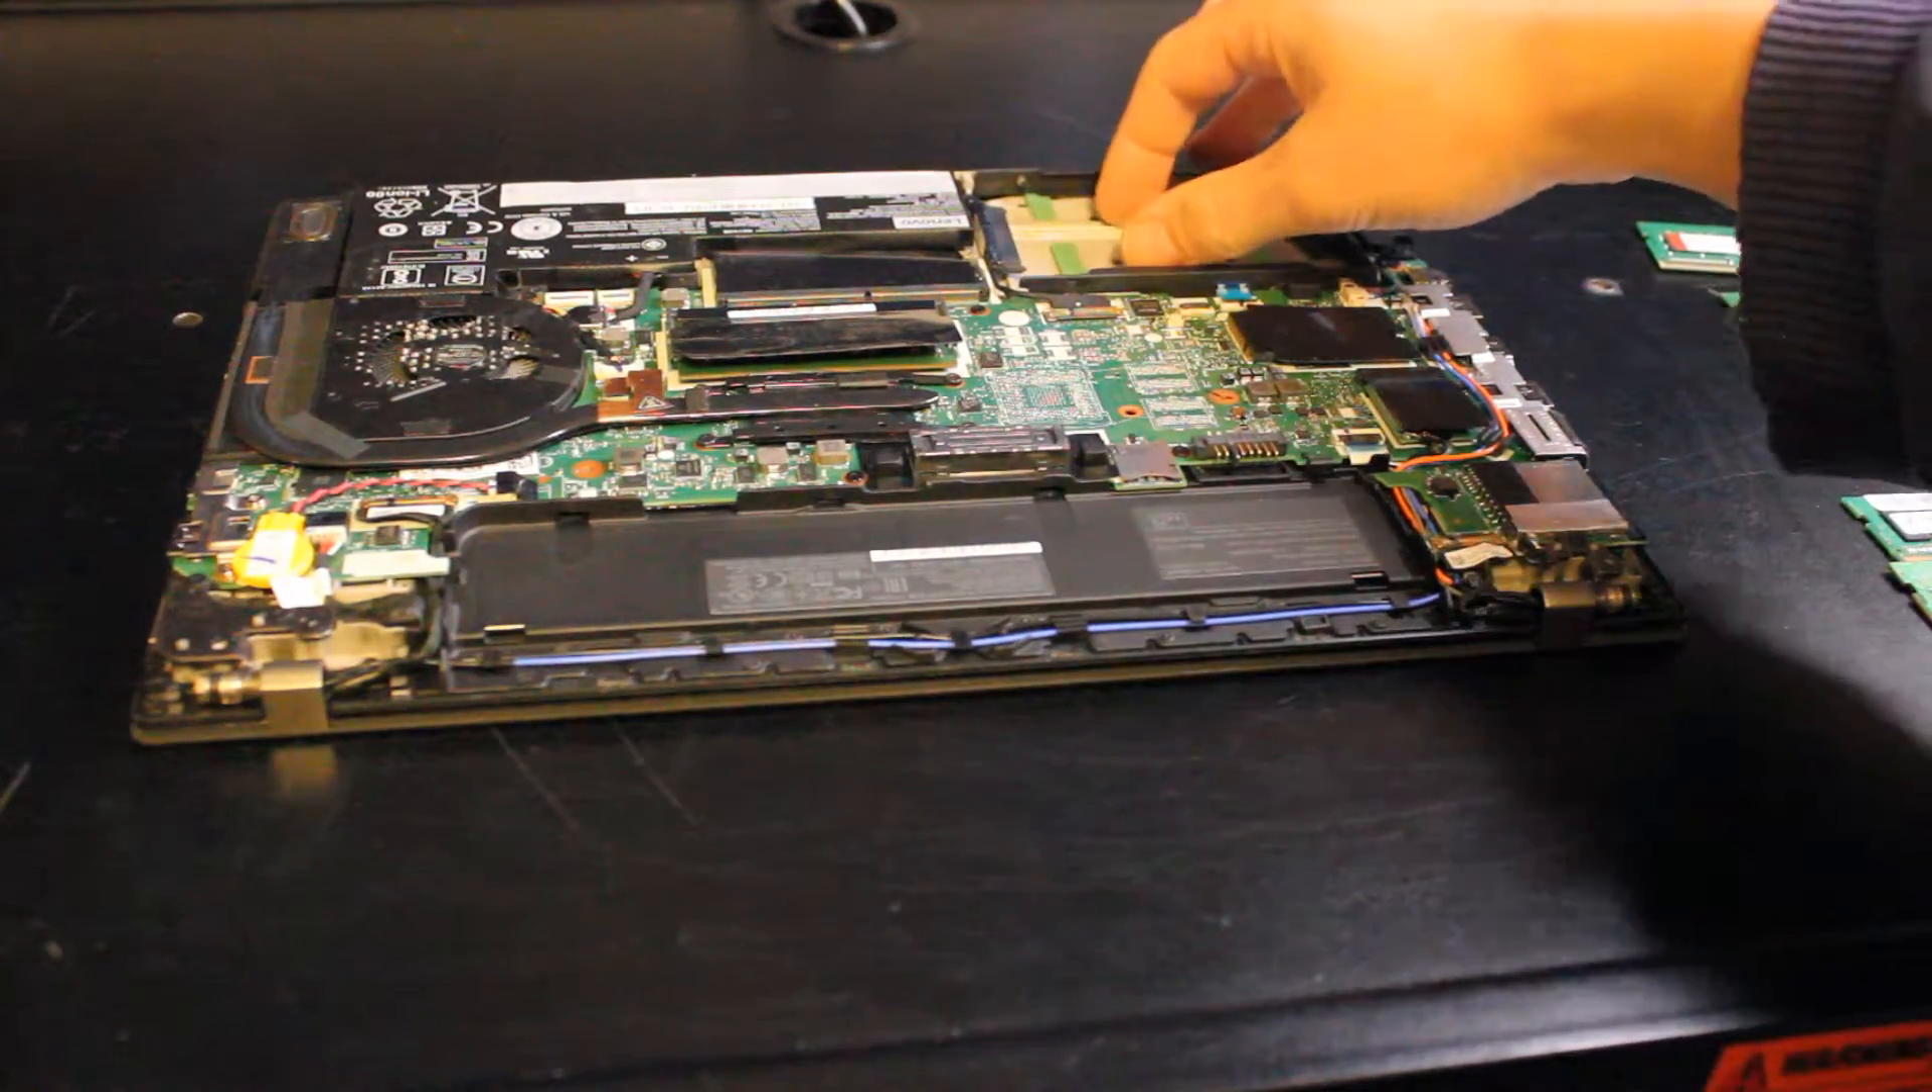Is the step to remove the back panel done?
Yes.